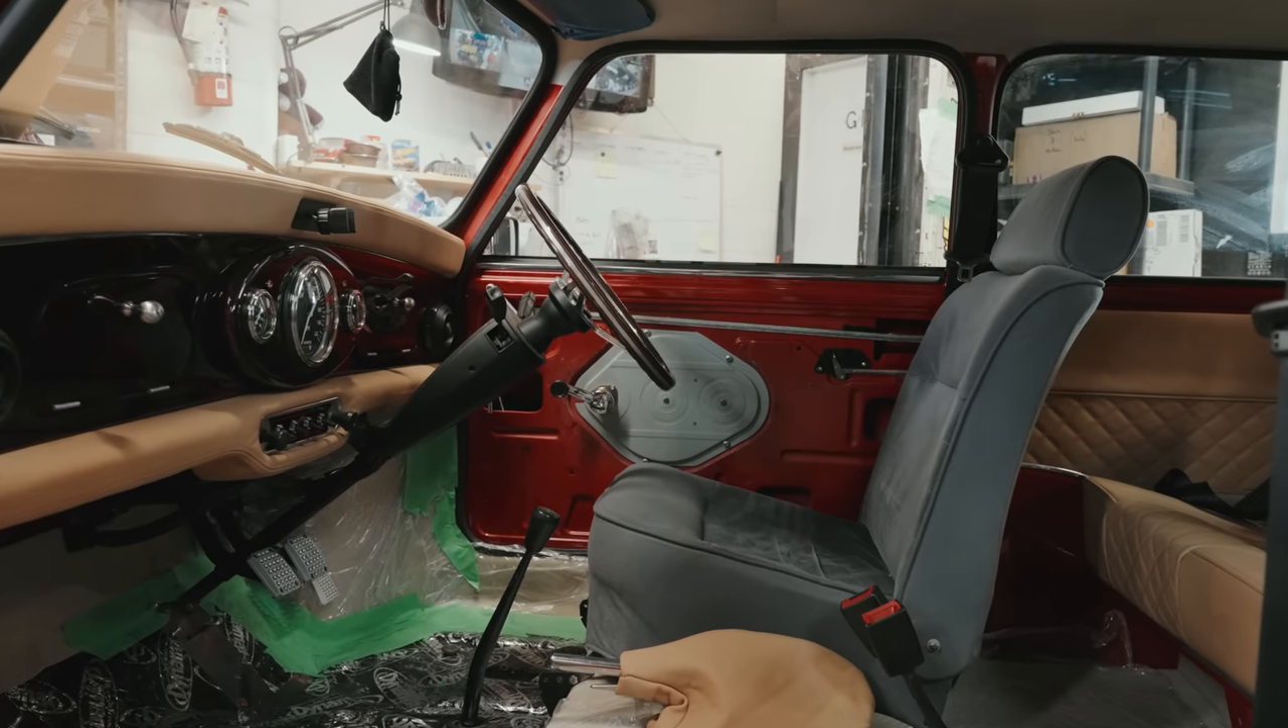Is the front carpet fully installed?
No.